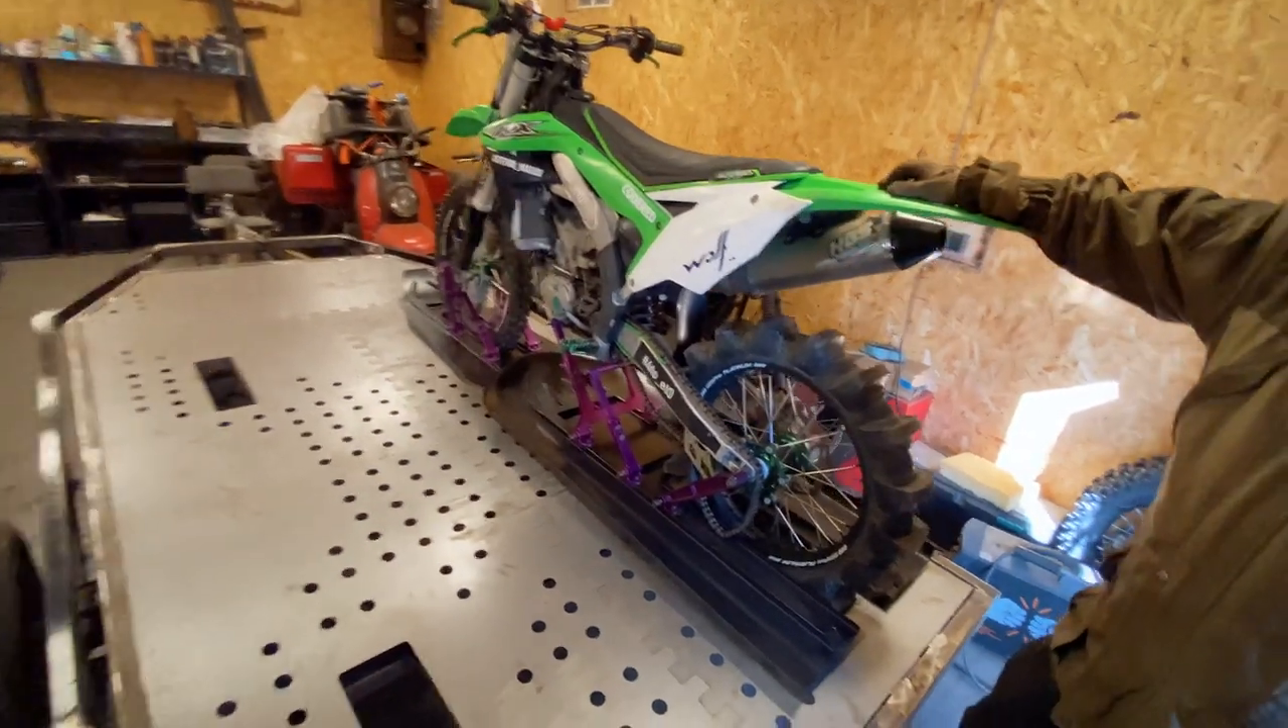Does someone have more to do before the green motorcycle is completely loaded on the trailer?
No.